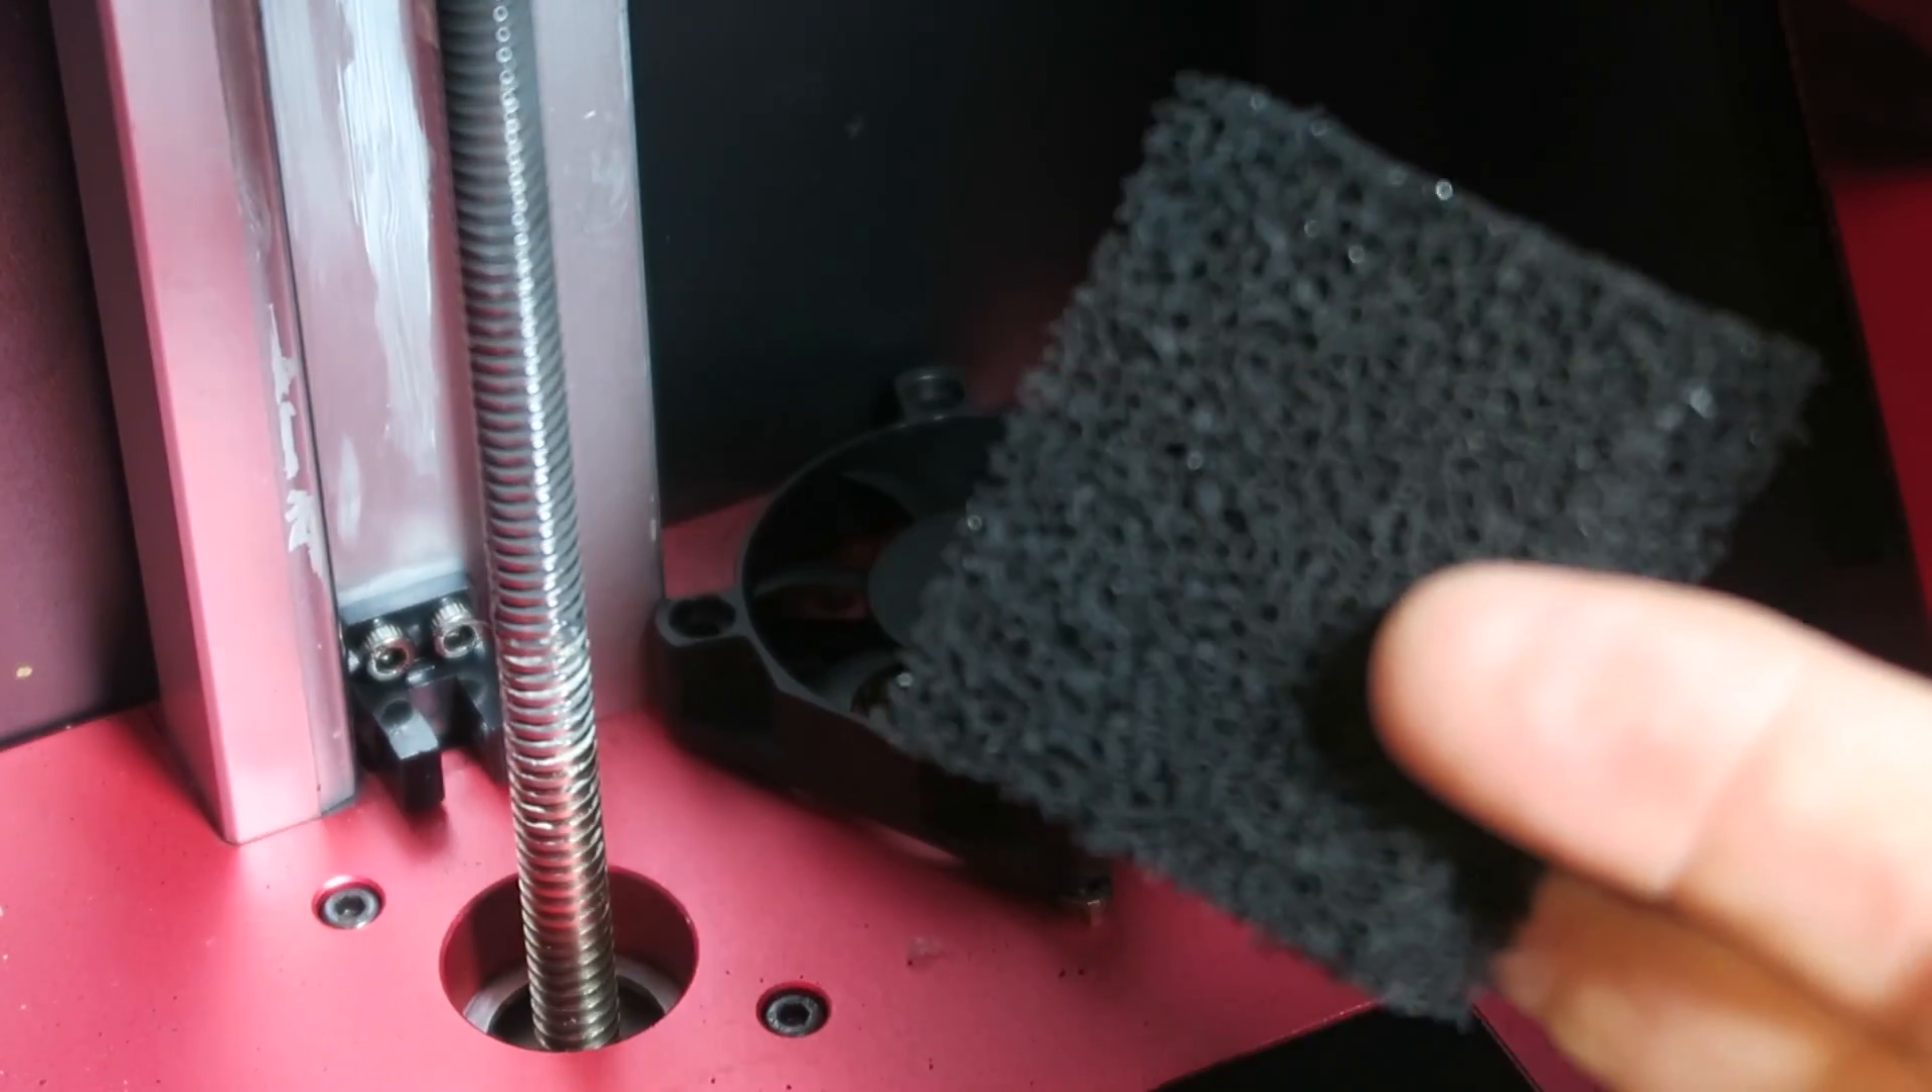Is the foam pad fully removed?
Yes.